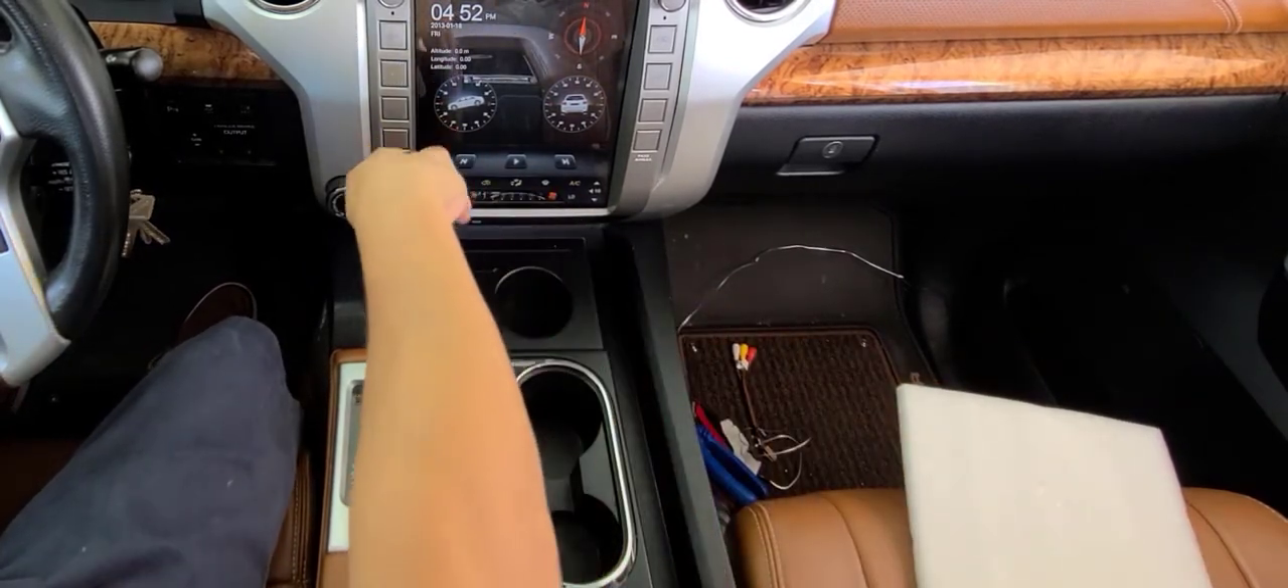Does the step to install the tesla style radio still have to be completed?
No.